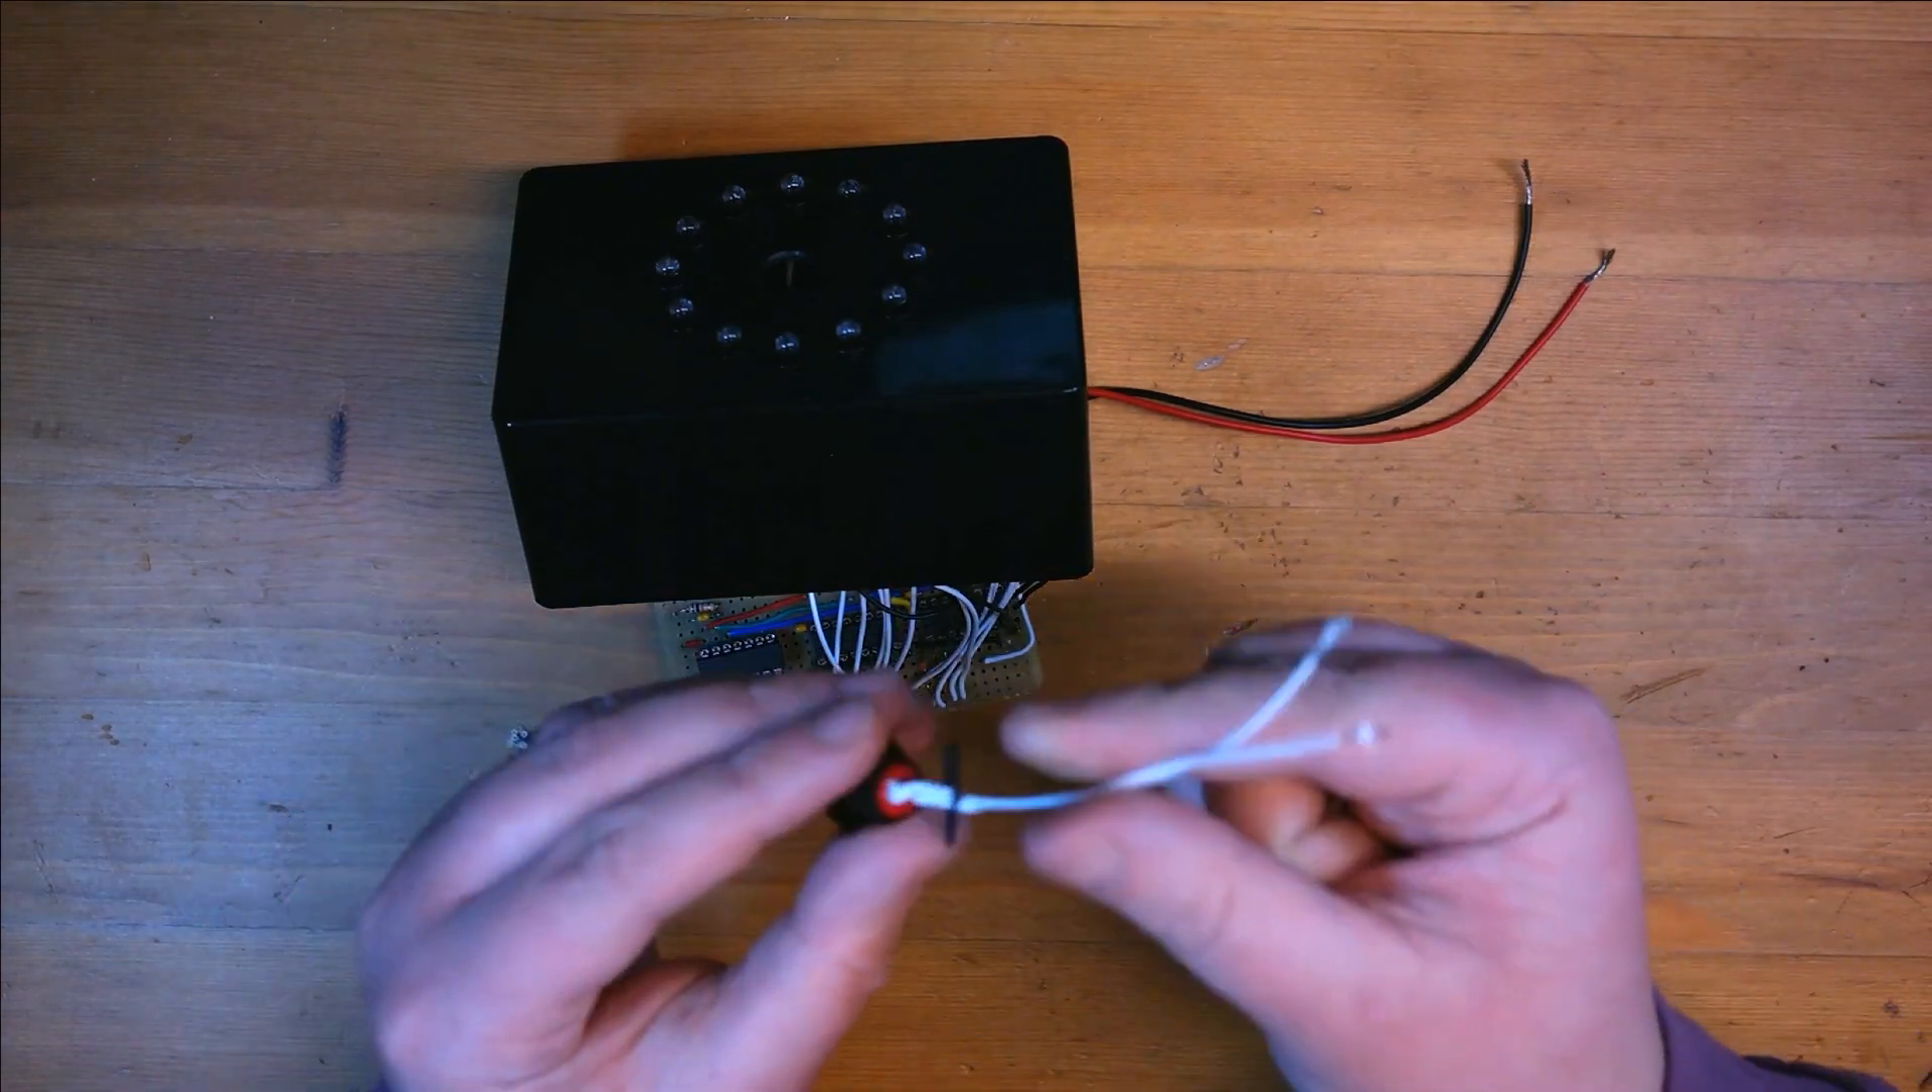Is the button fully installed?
No.